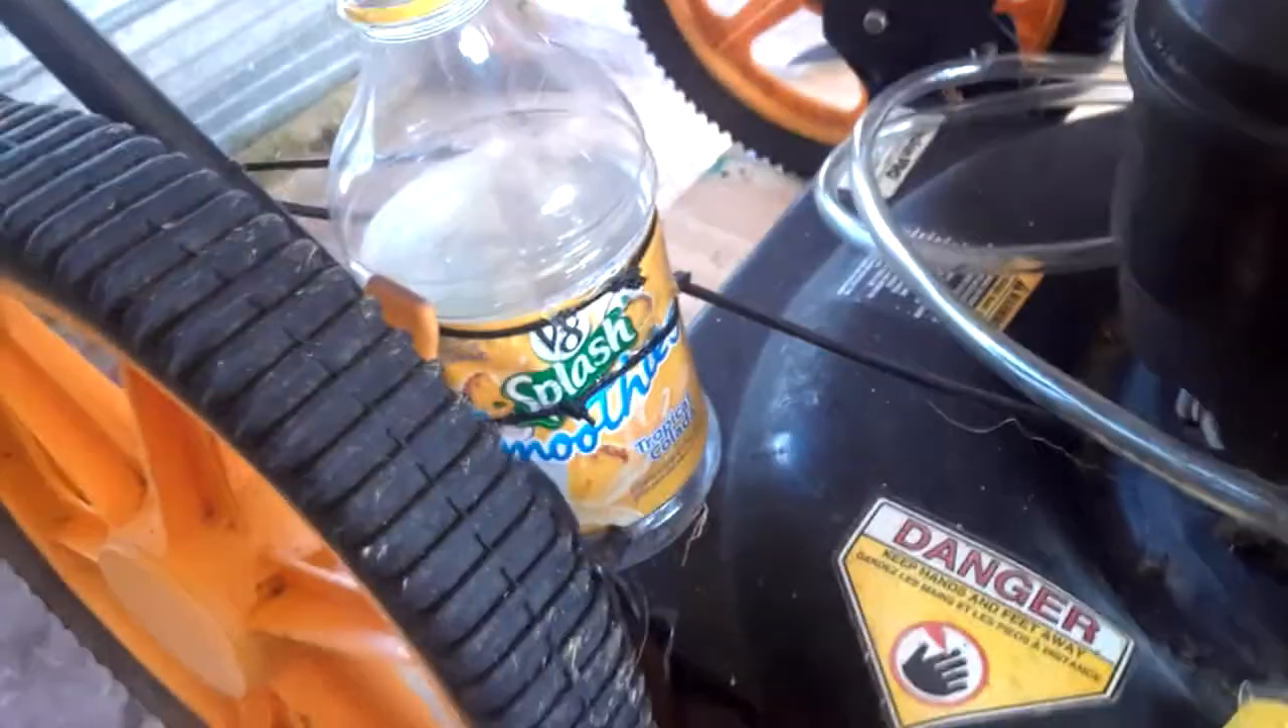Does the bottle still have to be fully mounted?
No.